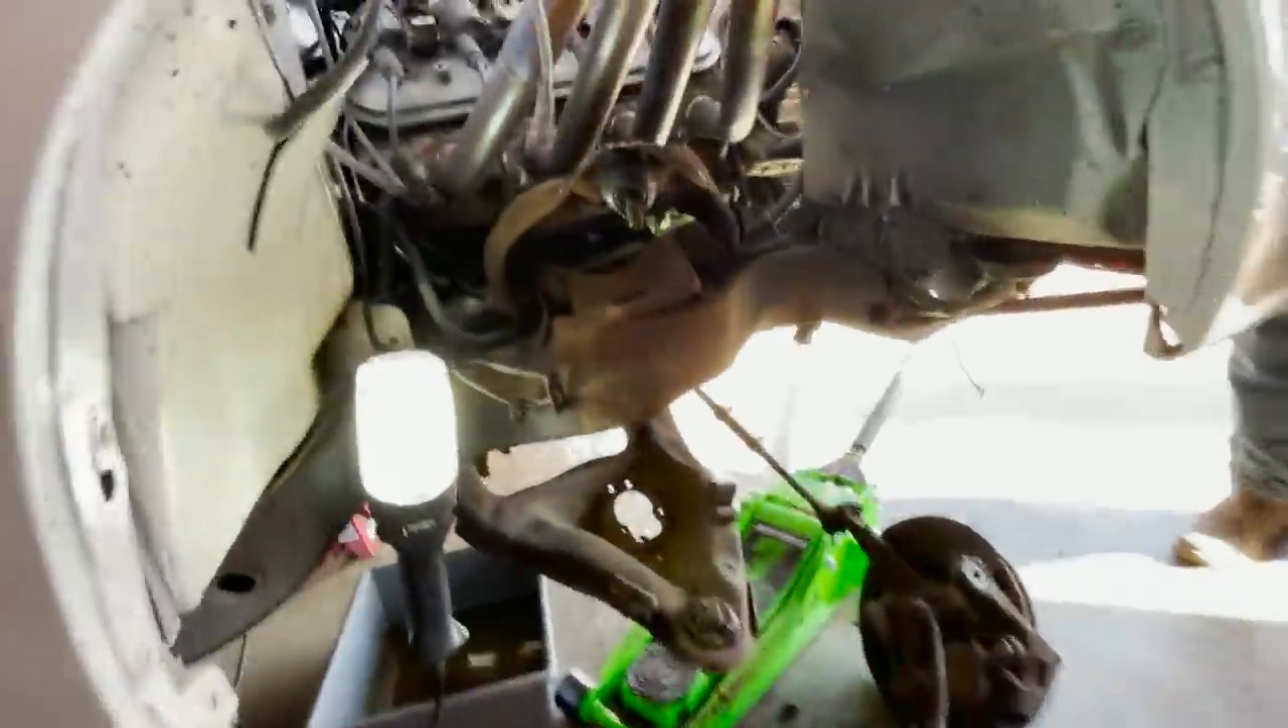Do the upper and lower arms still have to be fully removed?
Yes.